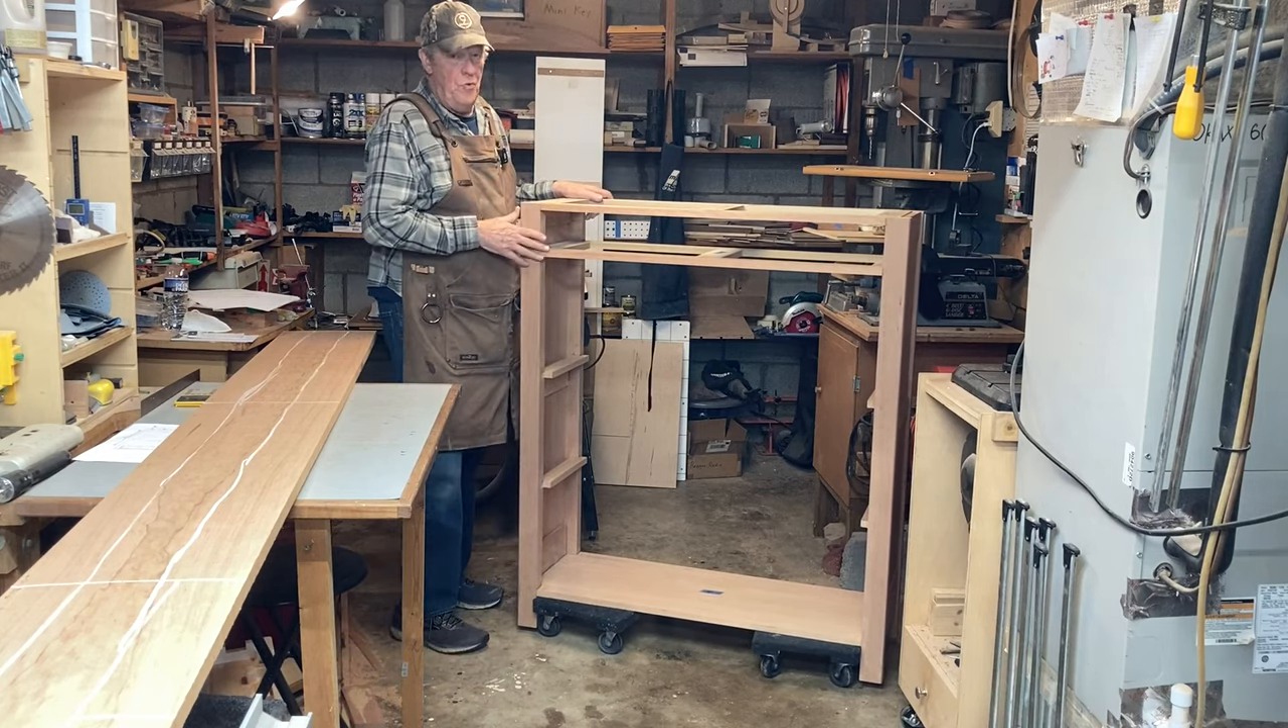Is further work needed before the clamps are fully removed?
No.